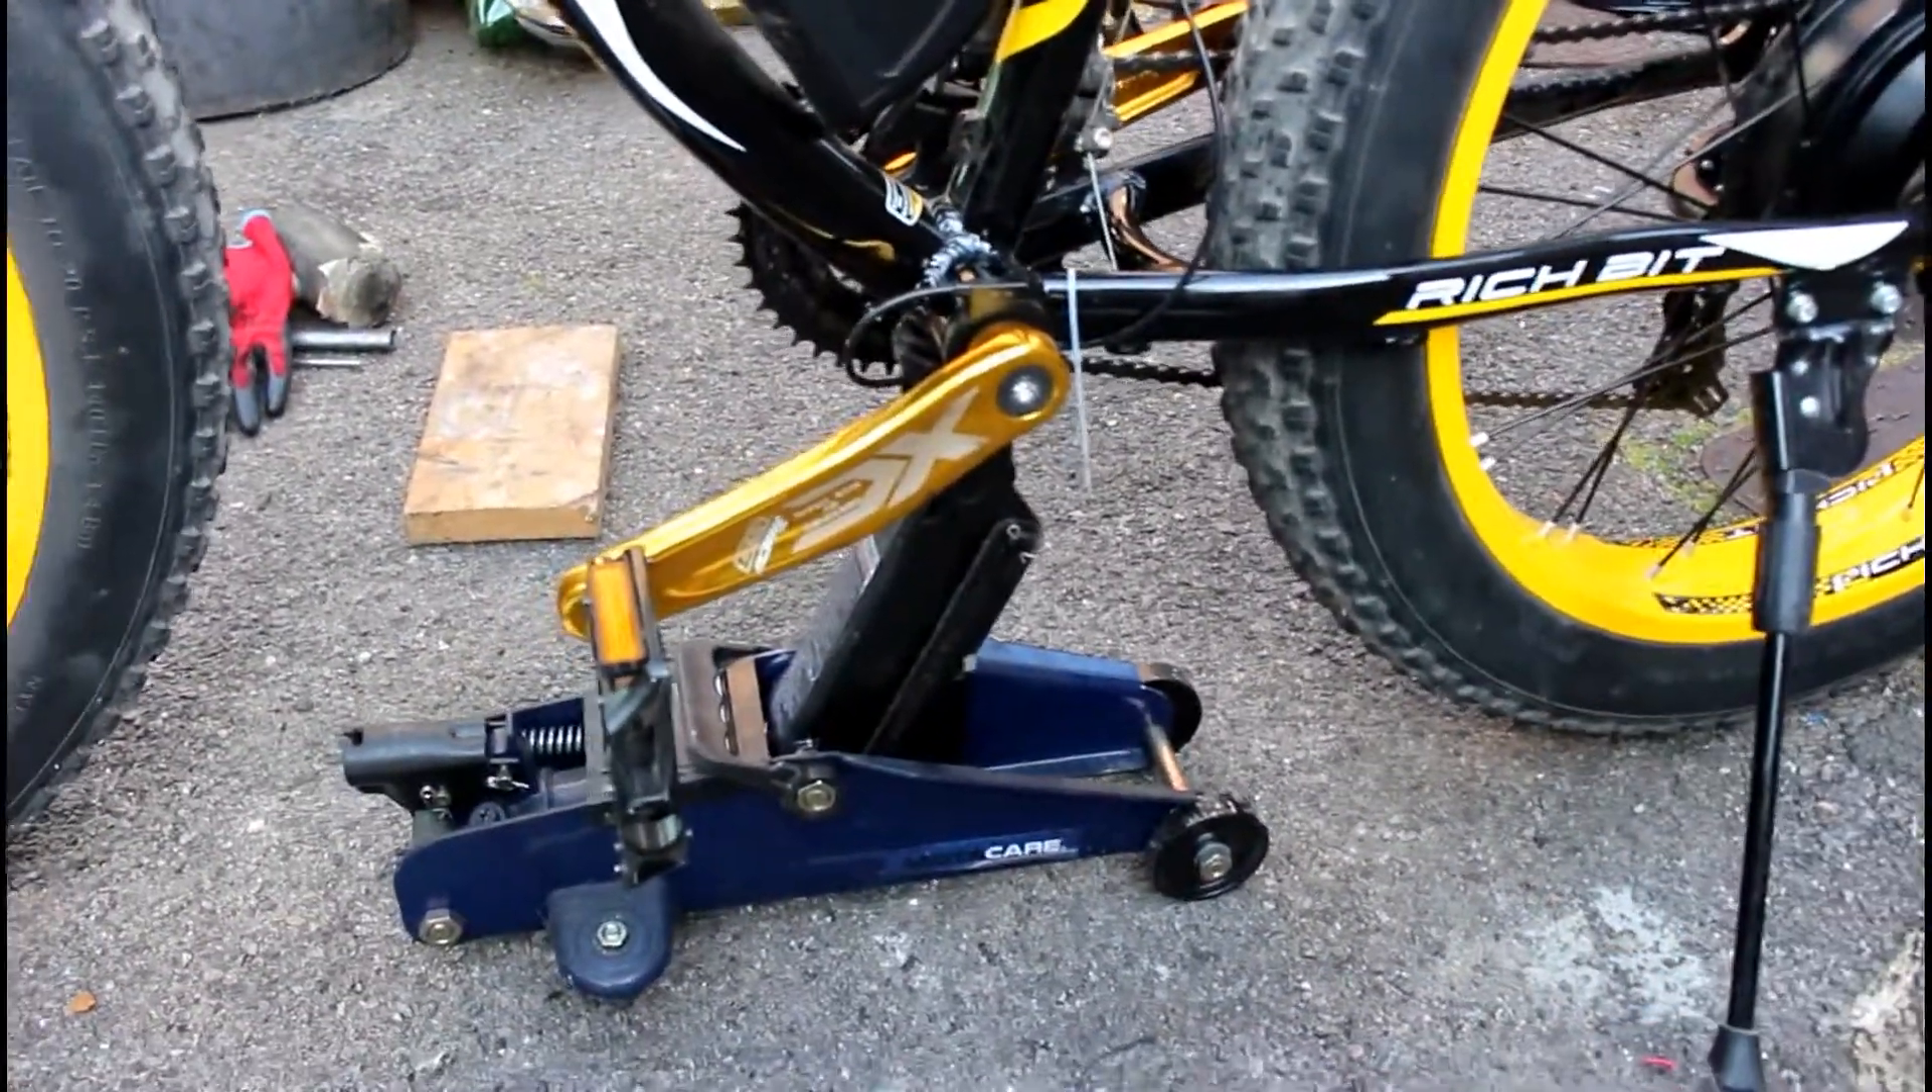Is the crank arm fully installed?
Yes.